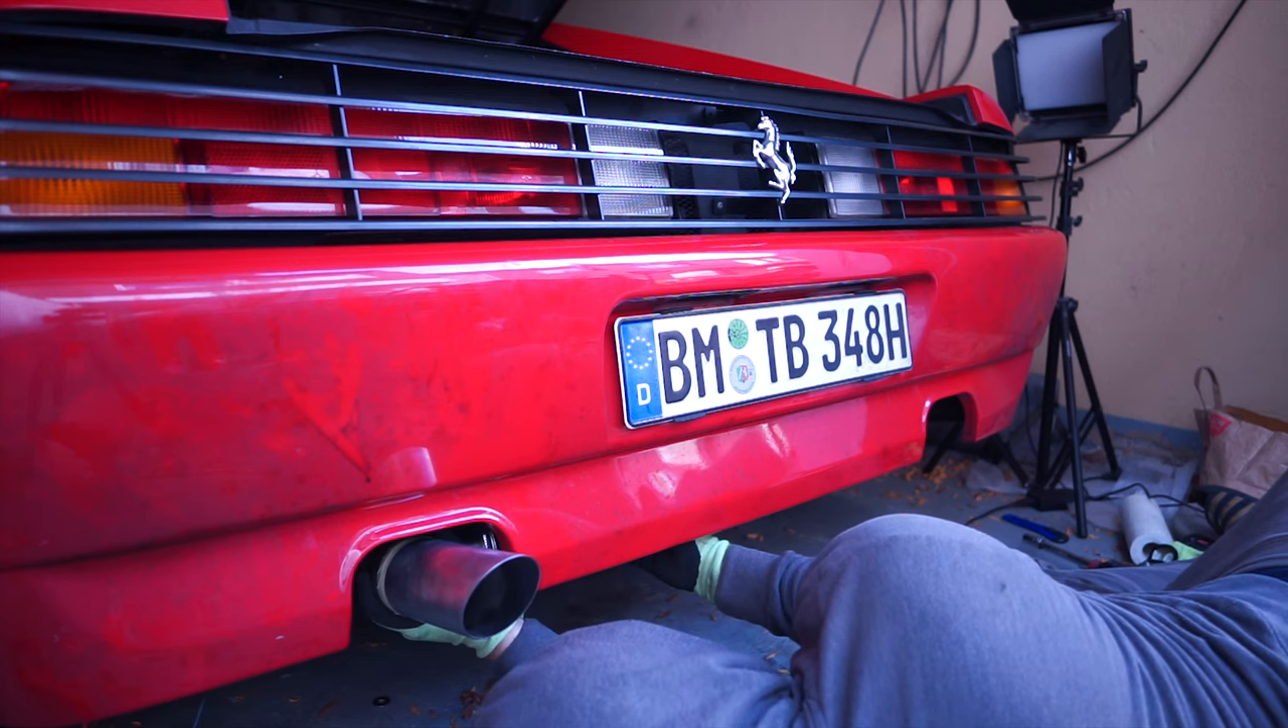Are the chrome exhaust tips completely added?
No.